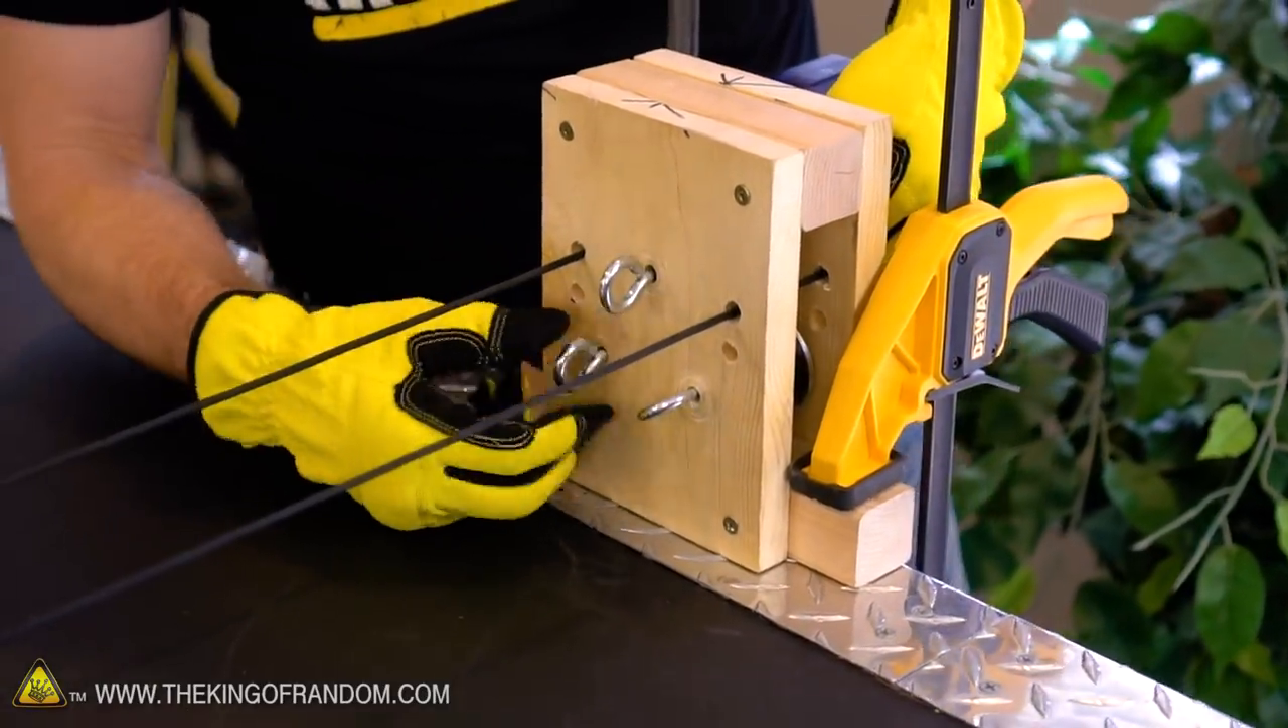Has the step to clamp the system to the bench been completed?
Yes.